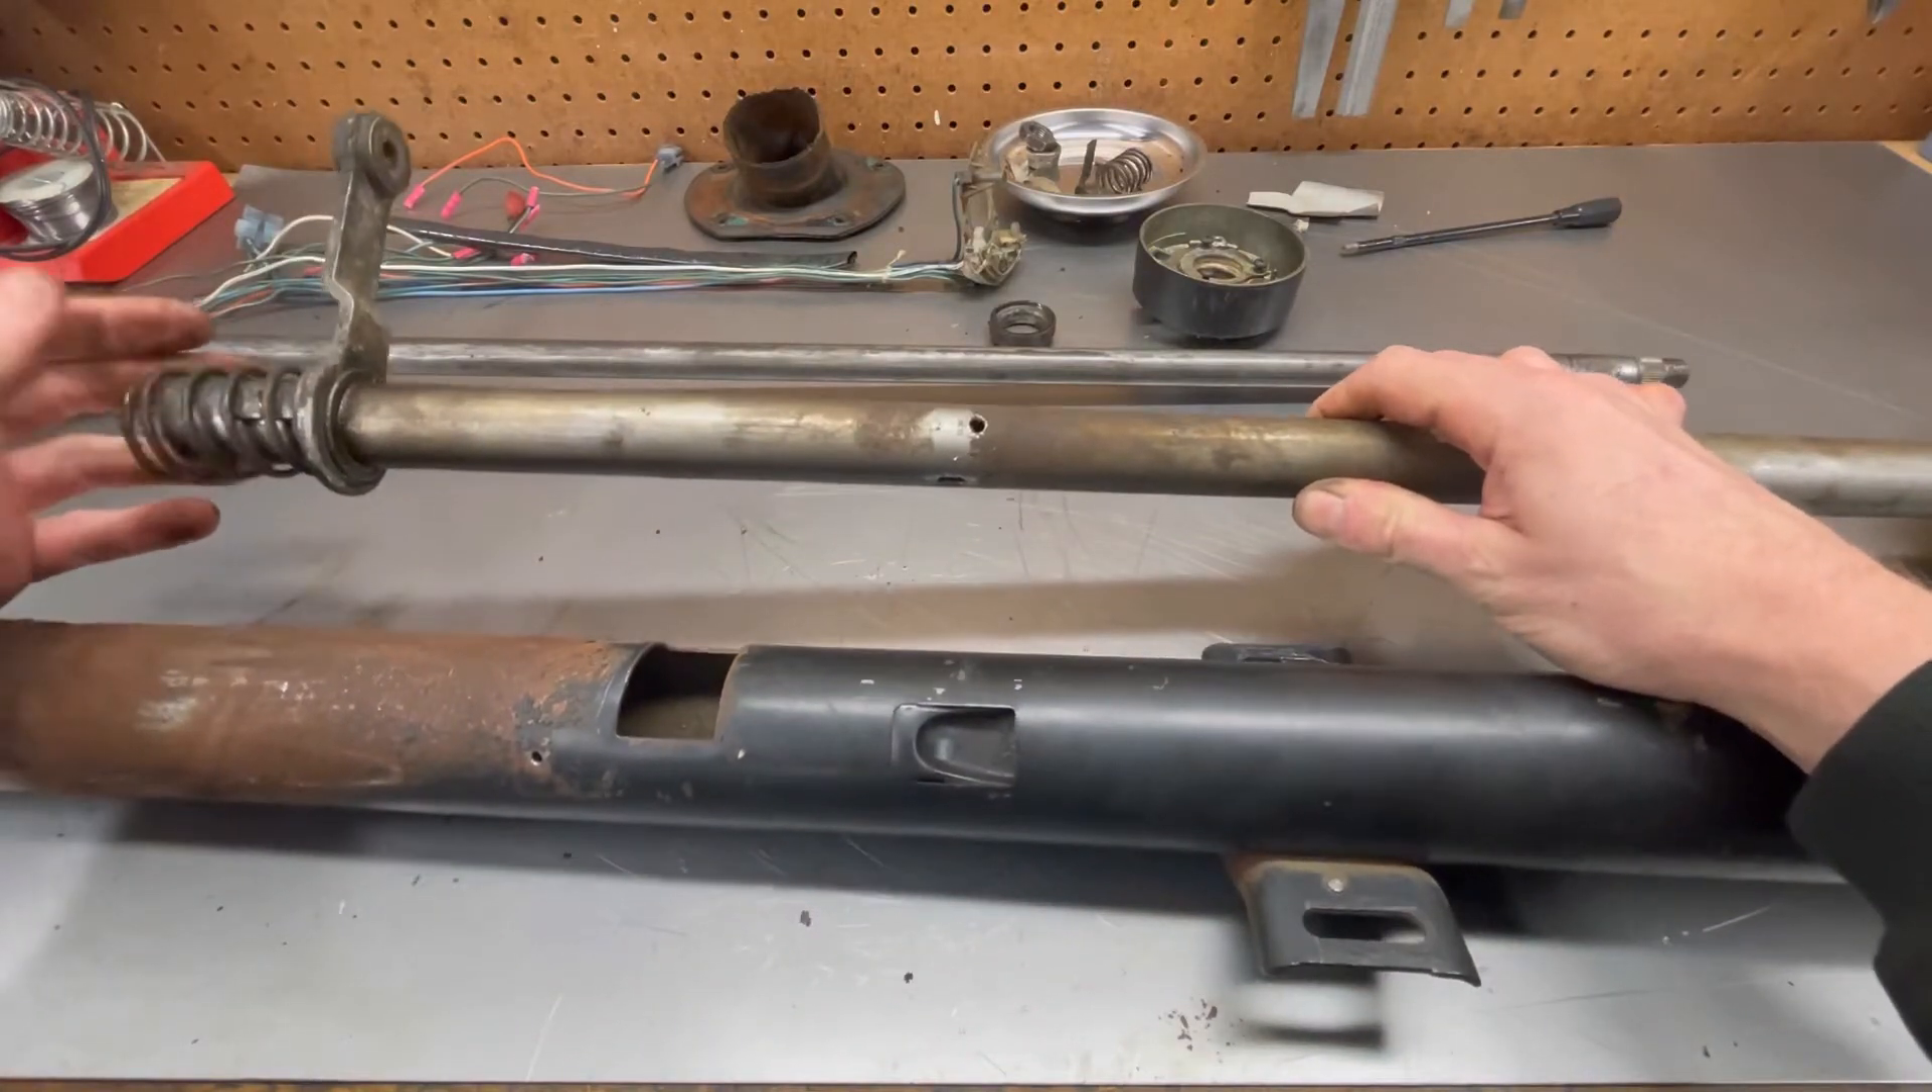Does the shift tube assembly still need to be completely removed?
No.